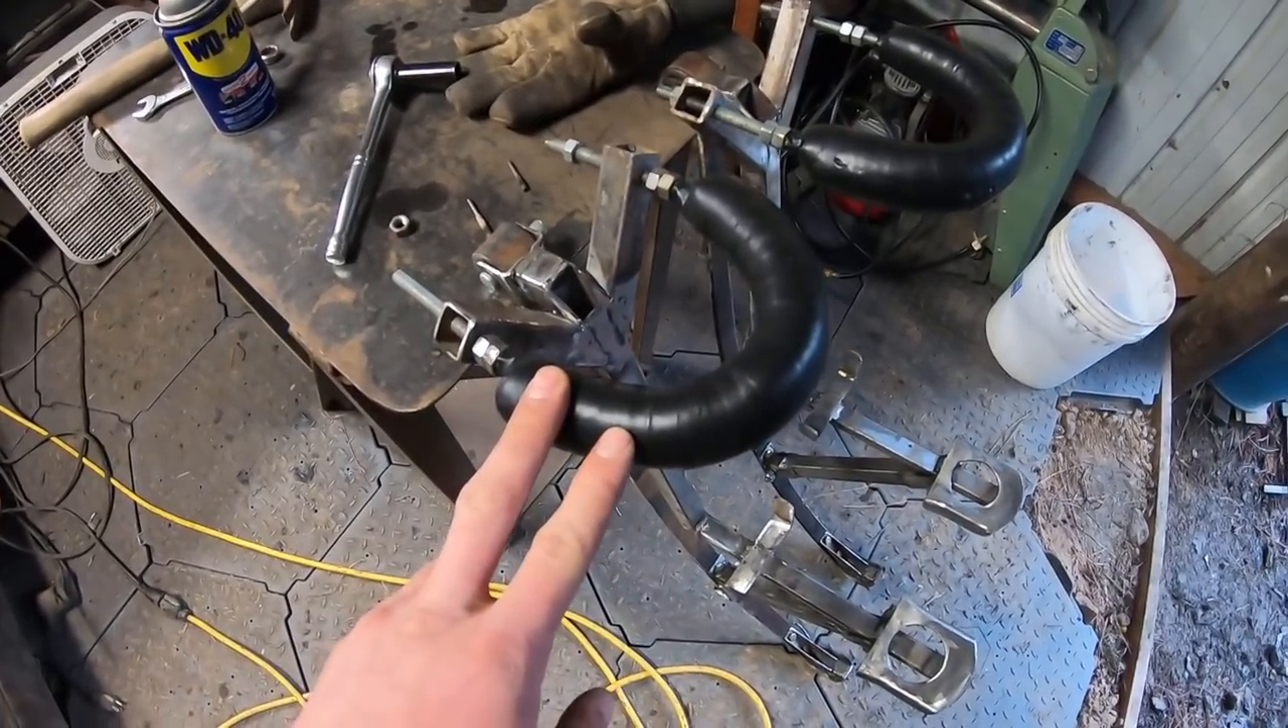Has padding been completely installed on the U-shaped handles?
Yes.